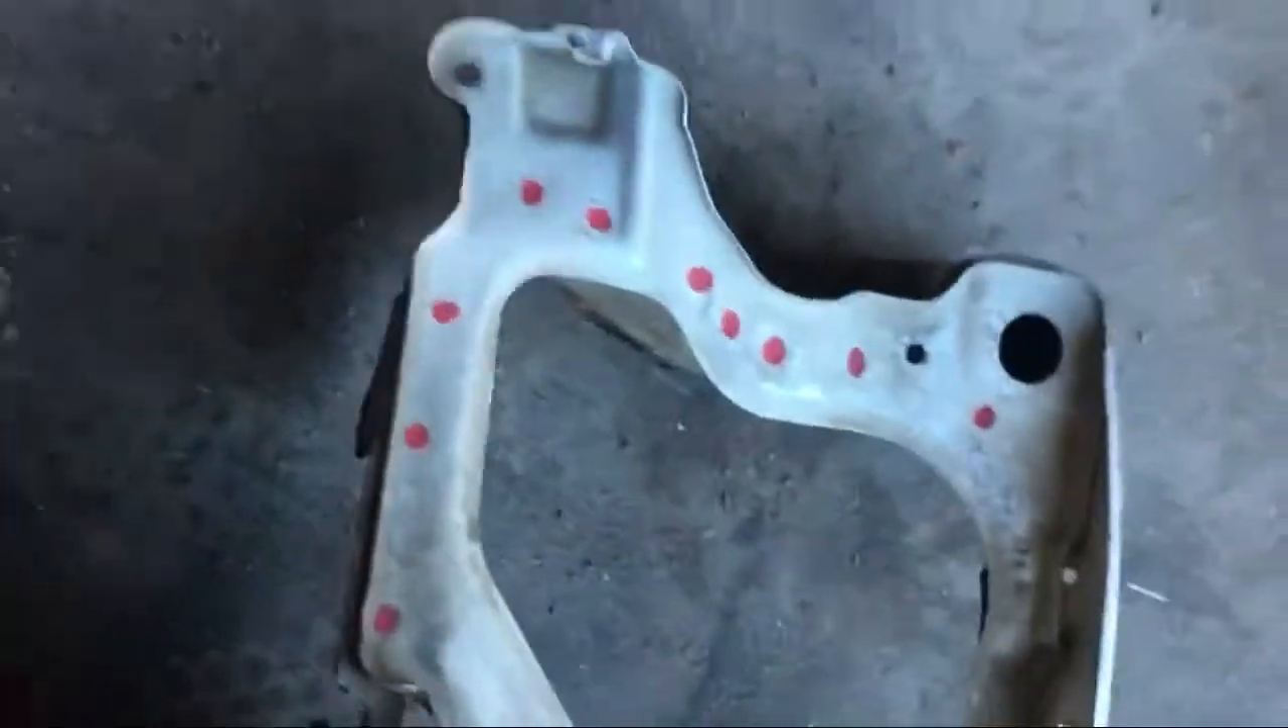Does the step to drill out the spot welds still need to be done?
Yes.